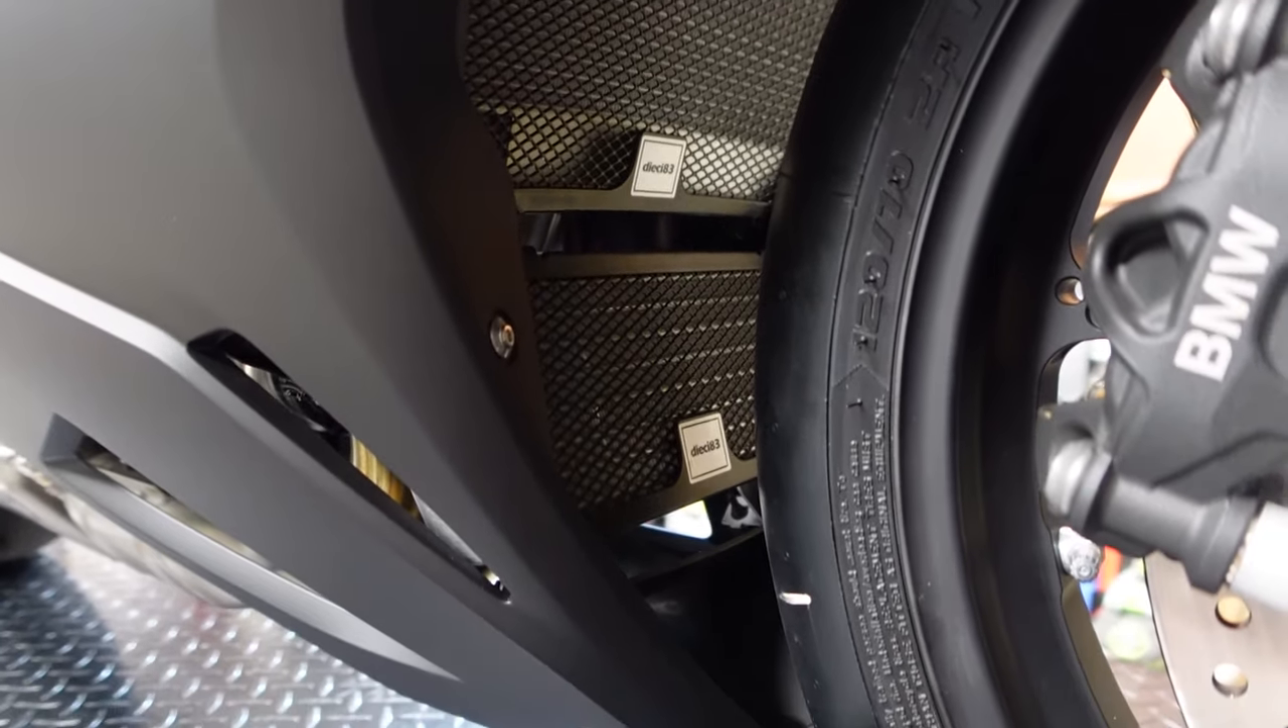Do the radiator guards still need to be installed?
No.